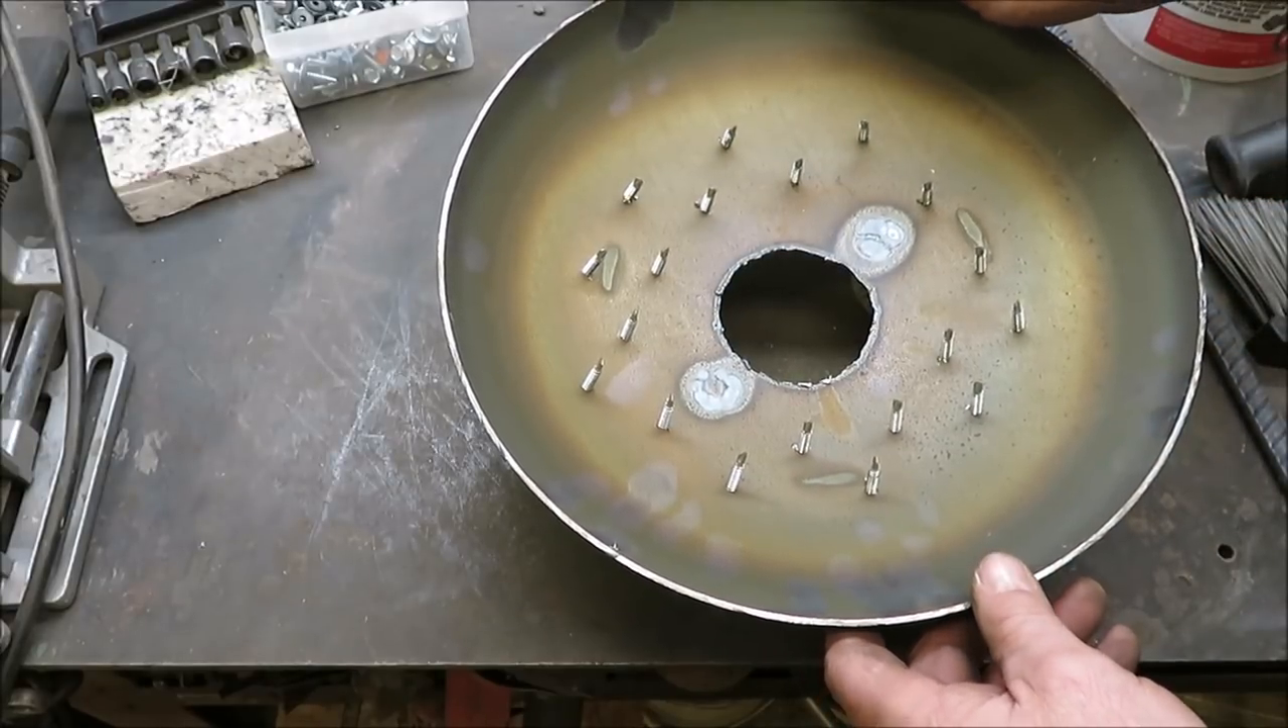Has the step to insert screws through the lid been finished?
Yes.